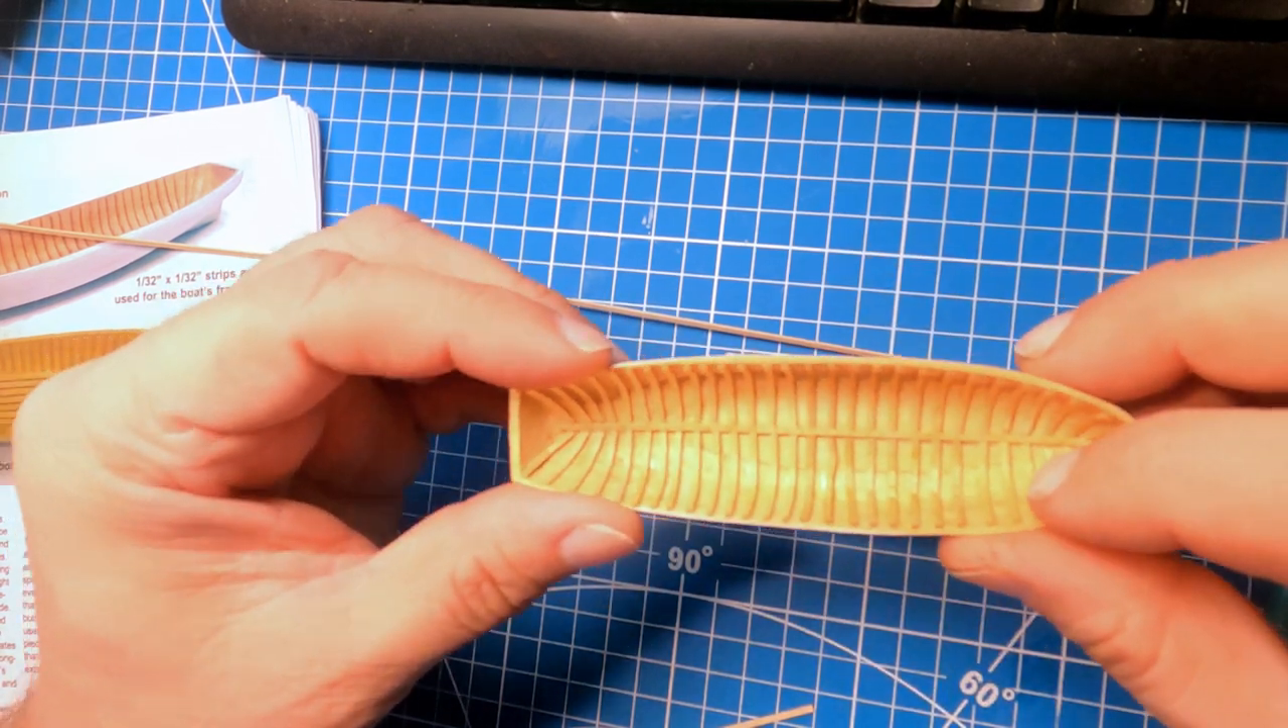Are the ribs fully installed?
Yes.